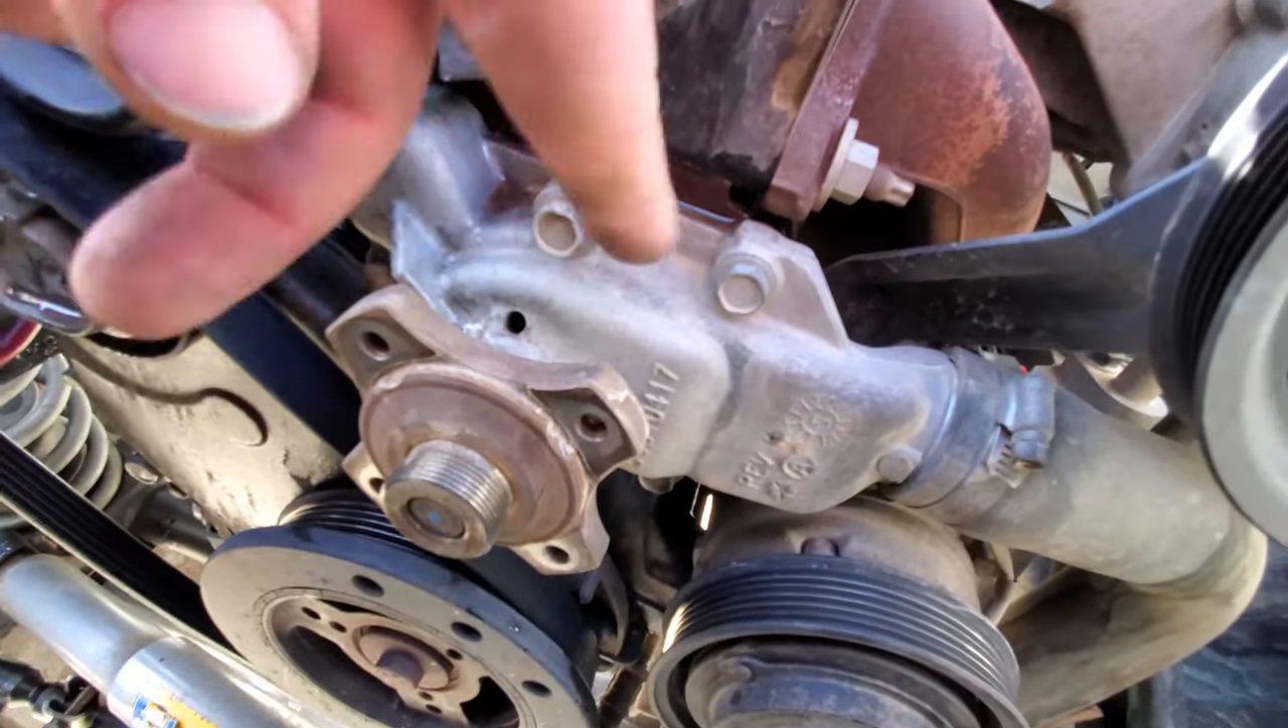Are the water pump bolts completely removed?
No.